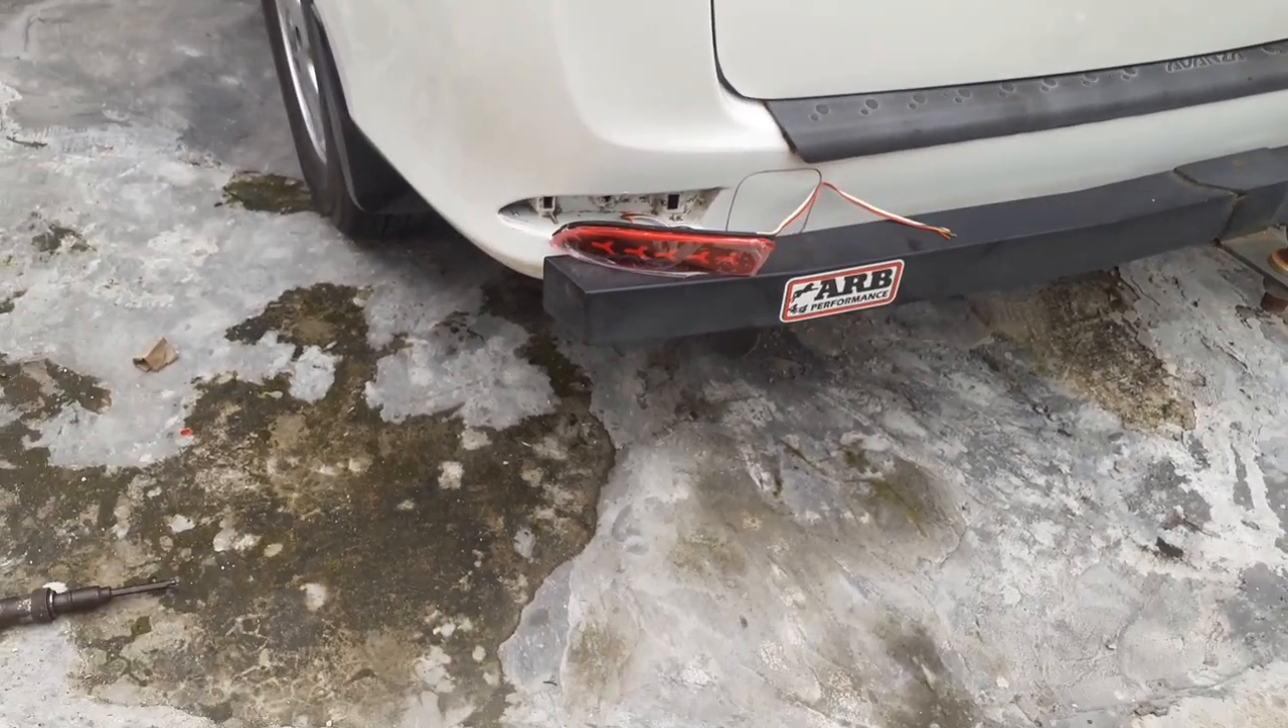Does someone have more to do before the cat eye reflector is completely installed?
Yes.